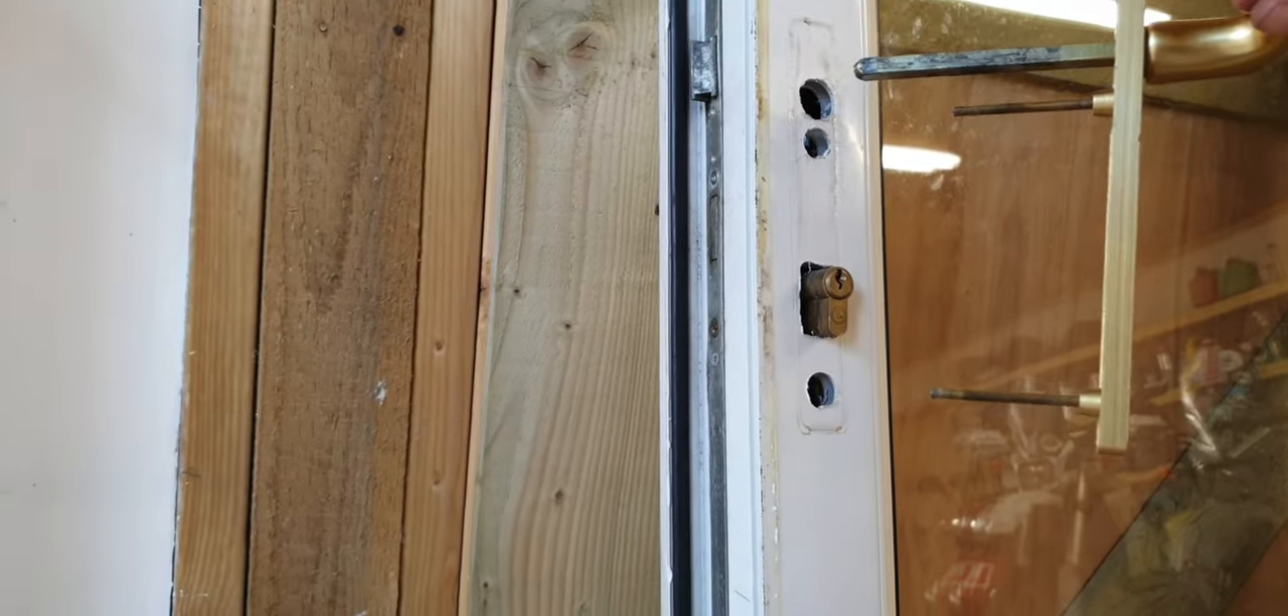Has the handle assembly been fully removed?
Yes.